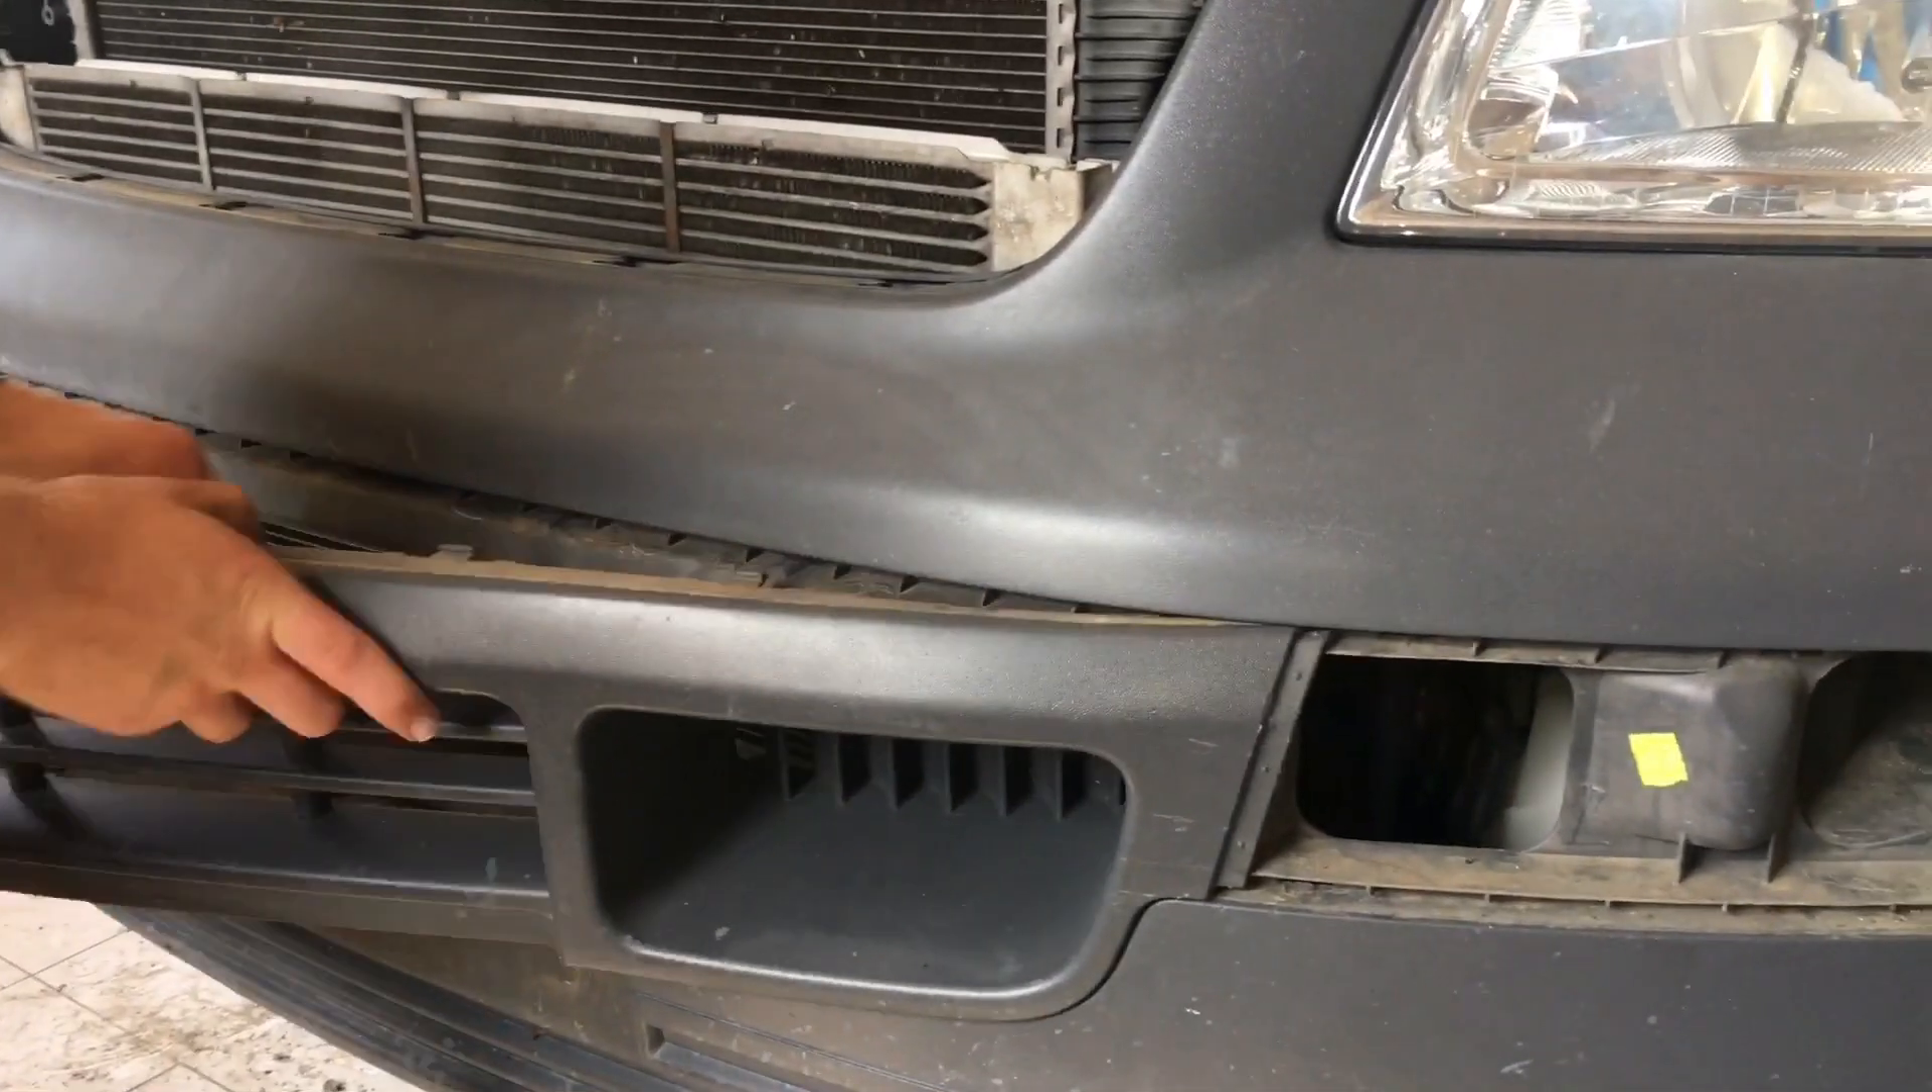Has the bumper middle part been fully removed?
No.